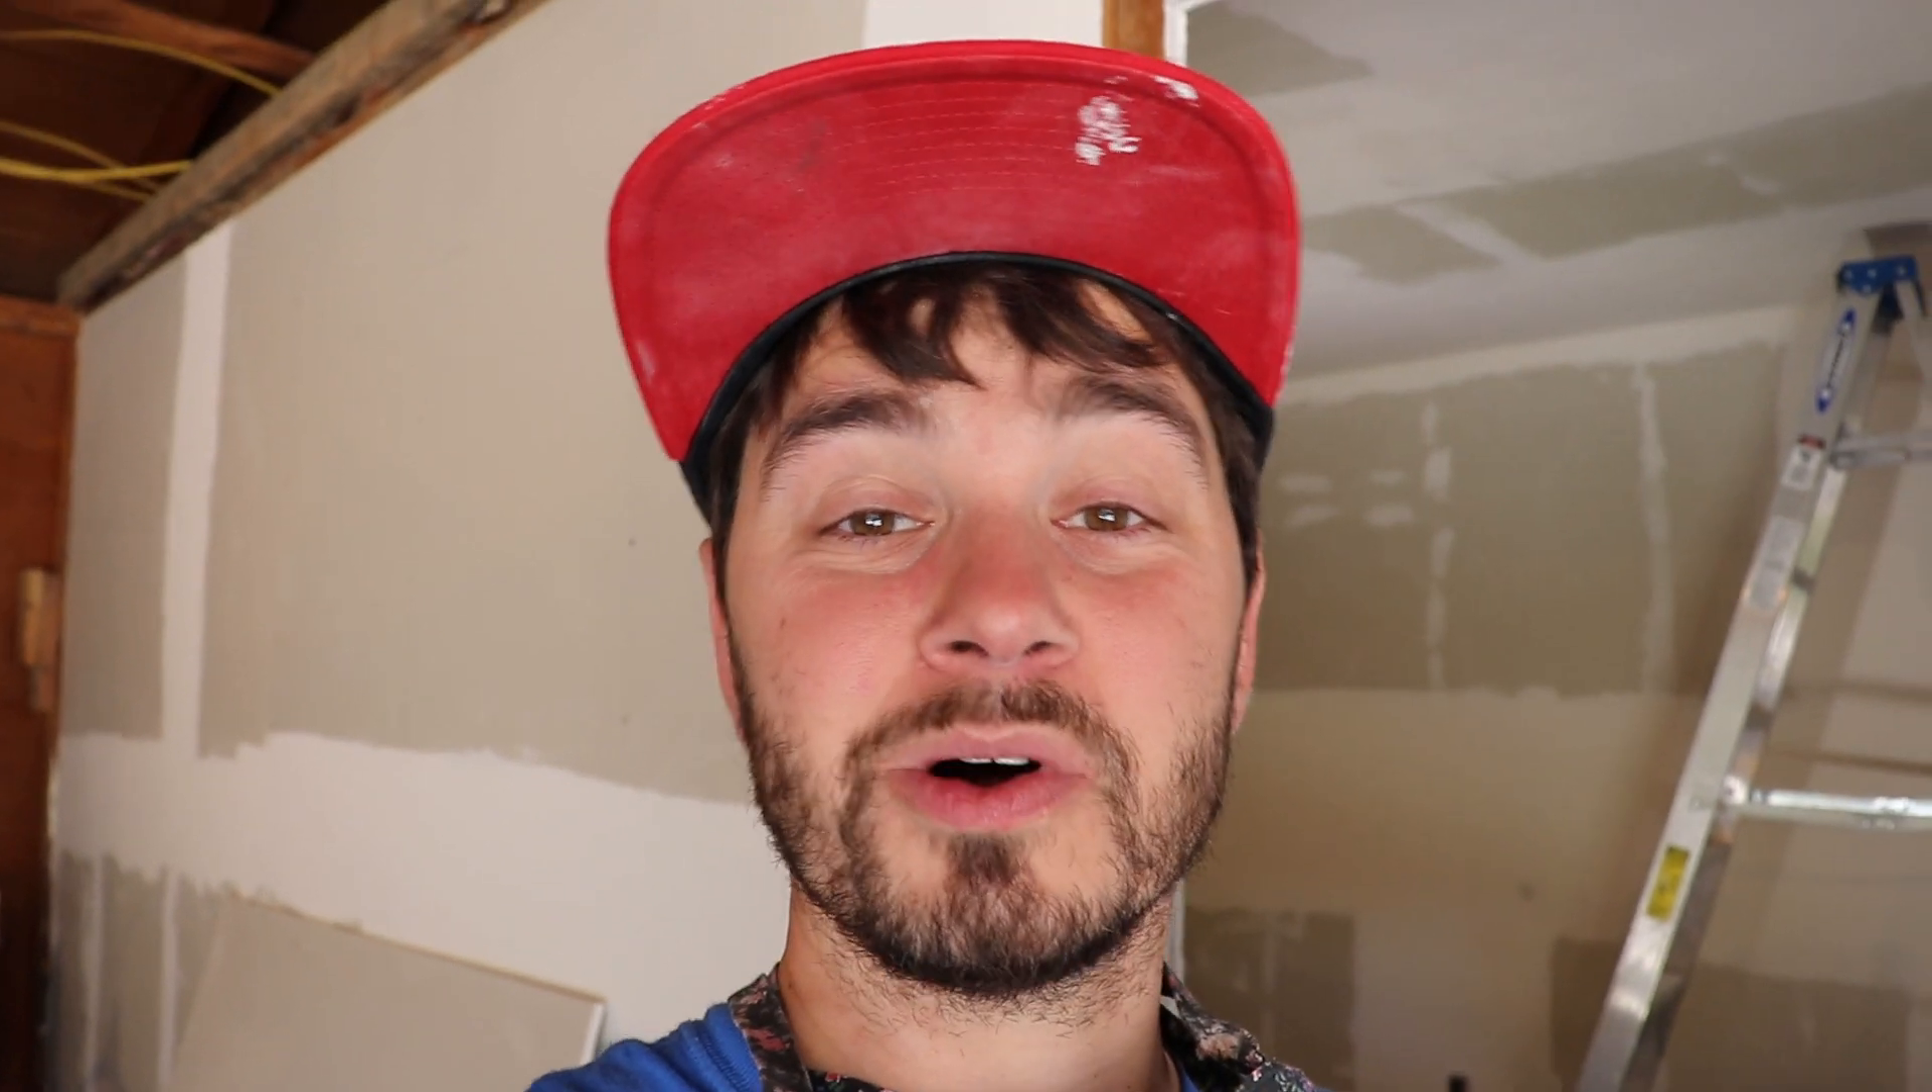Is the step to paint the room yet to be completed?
Yes.